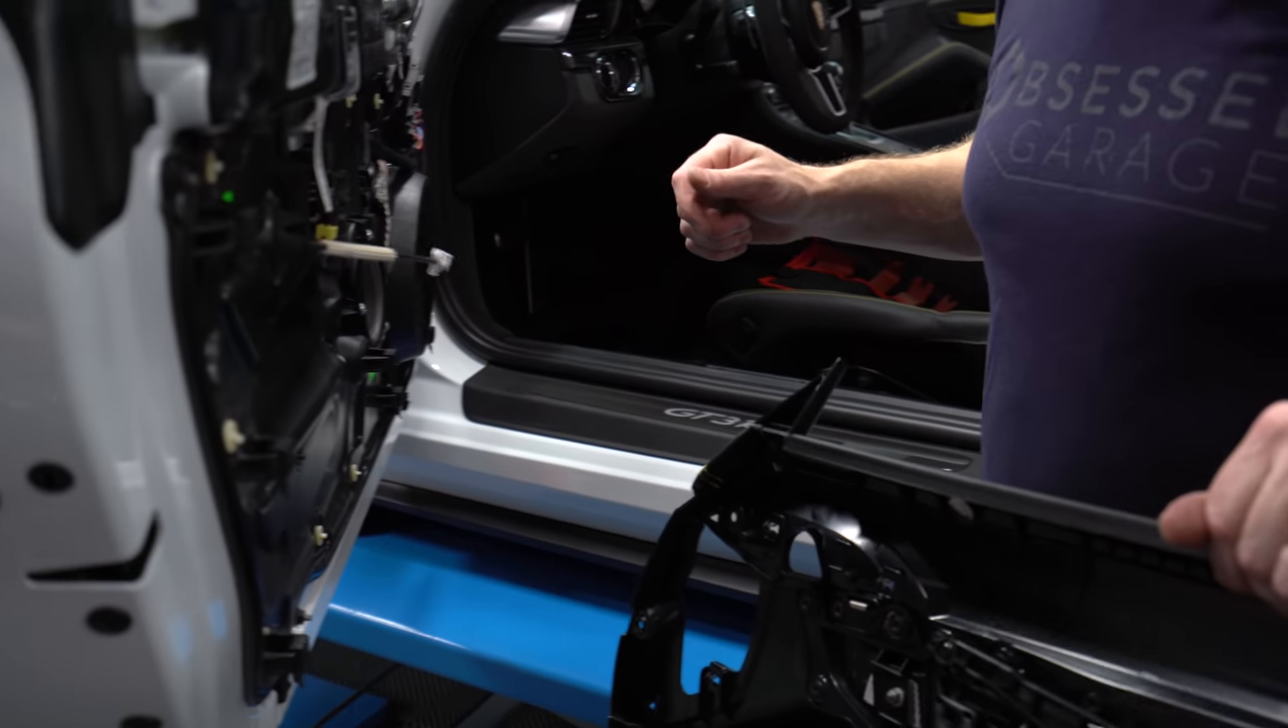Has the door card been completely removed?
Yes.